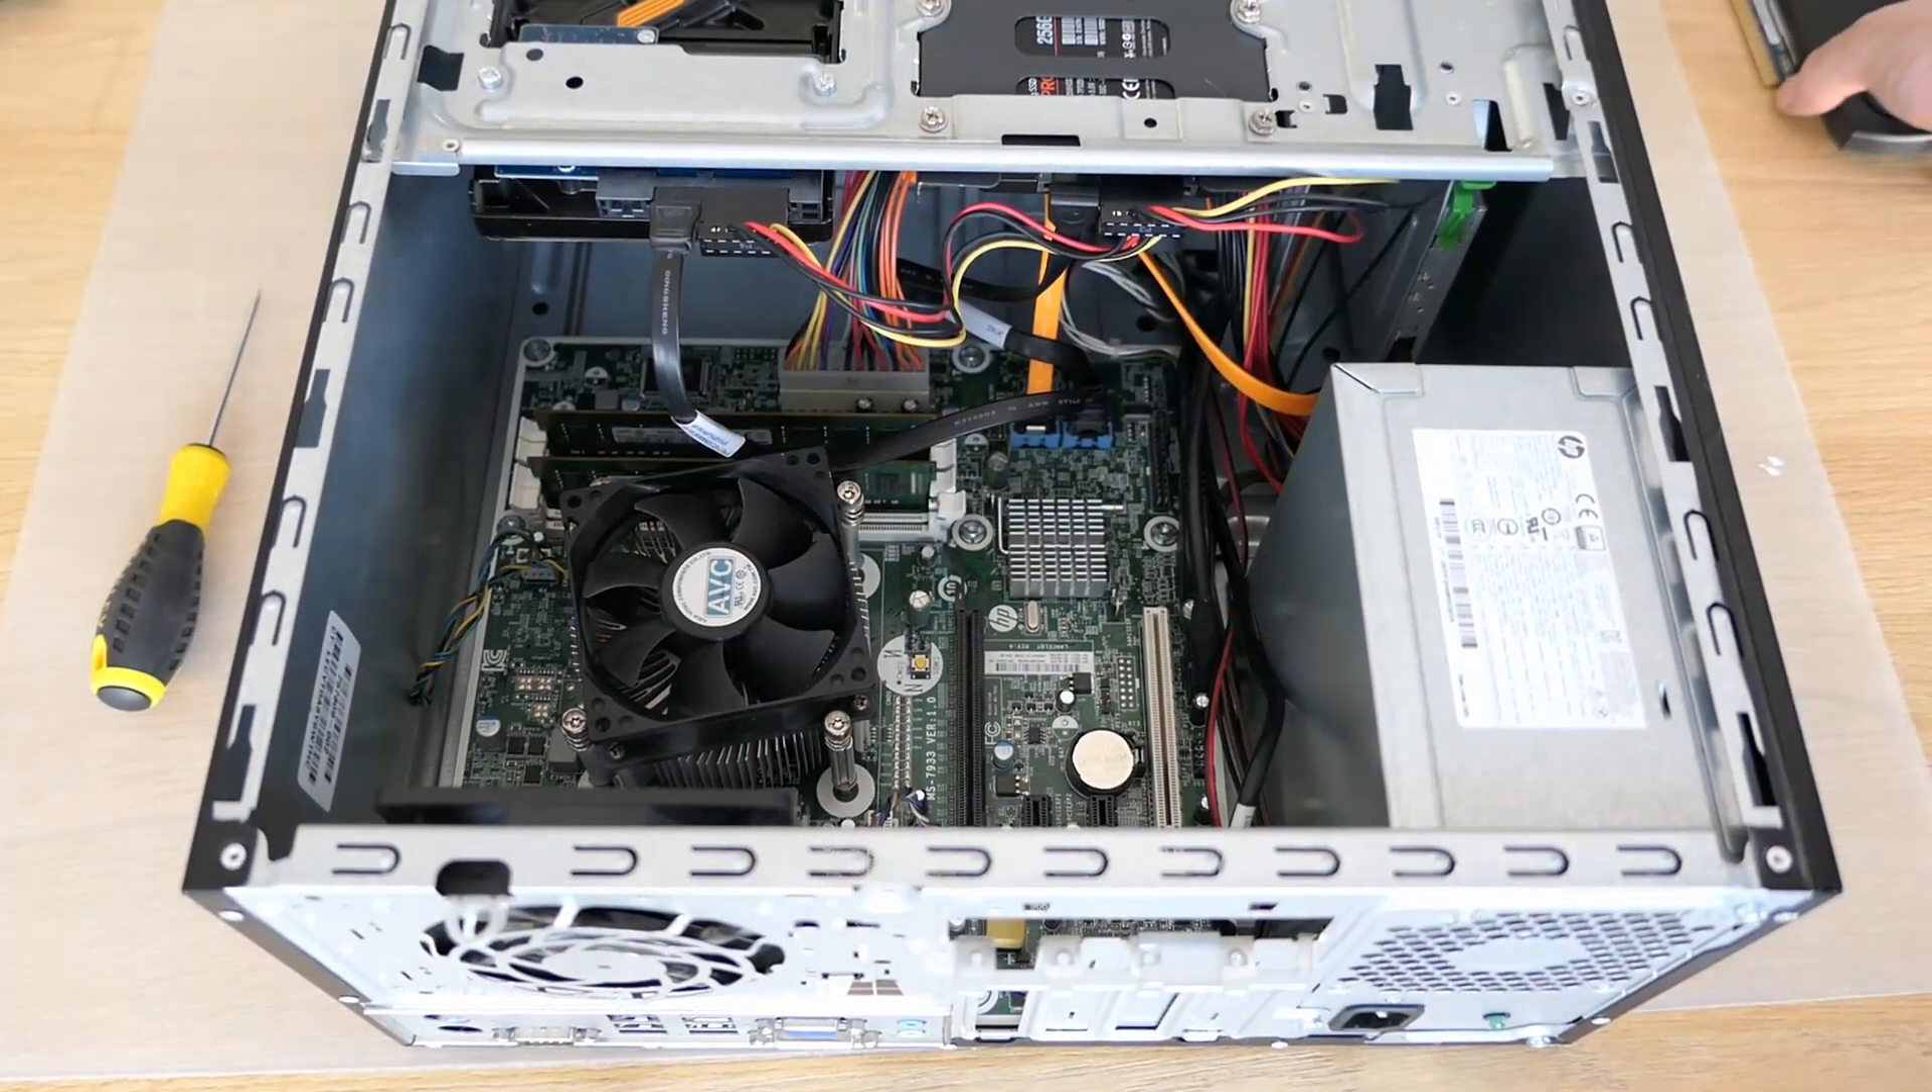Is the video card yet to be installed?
Yes.